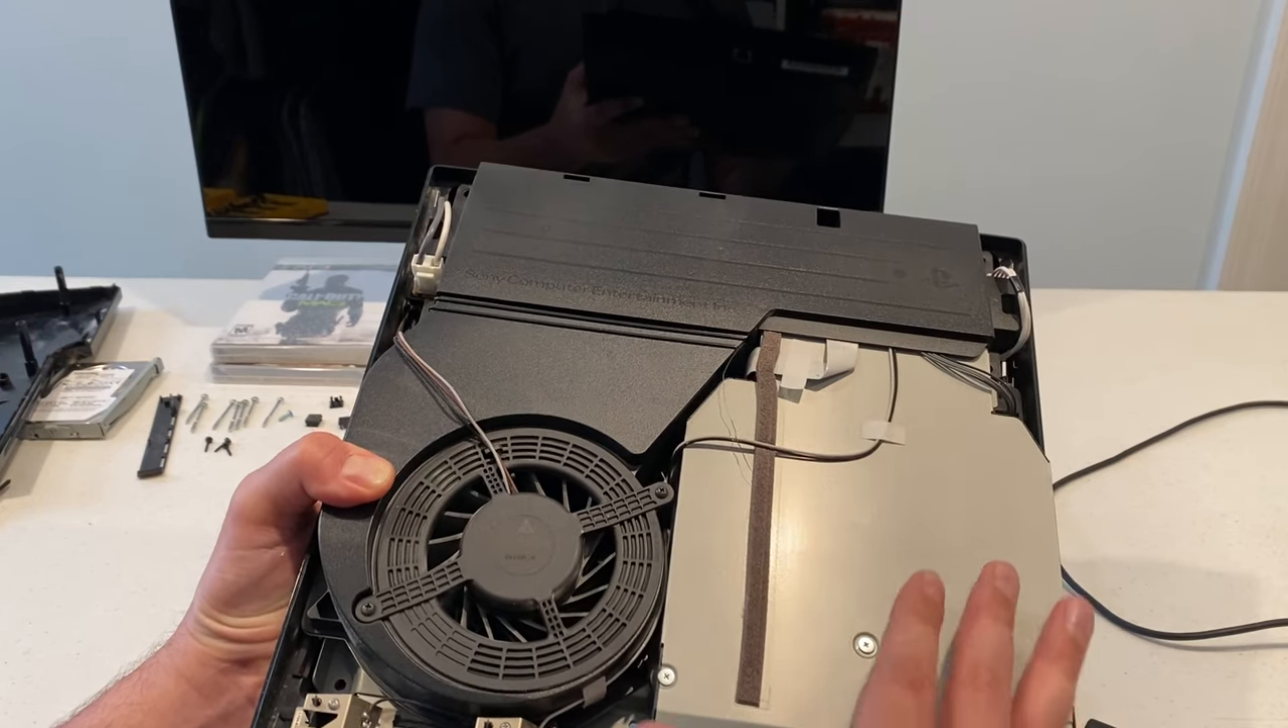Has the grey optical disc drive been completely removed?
No.